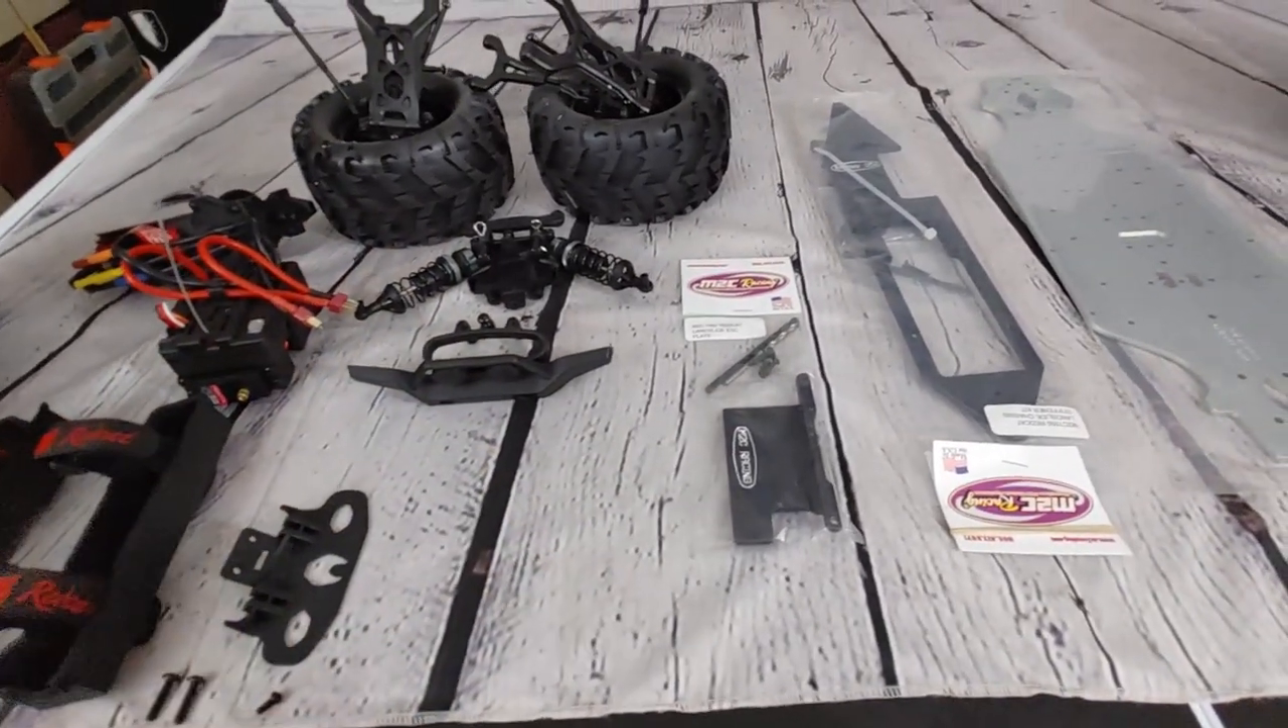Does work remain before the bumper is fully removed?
No.